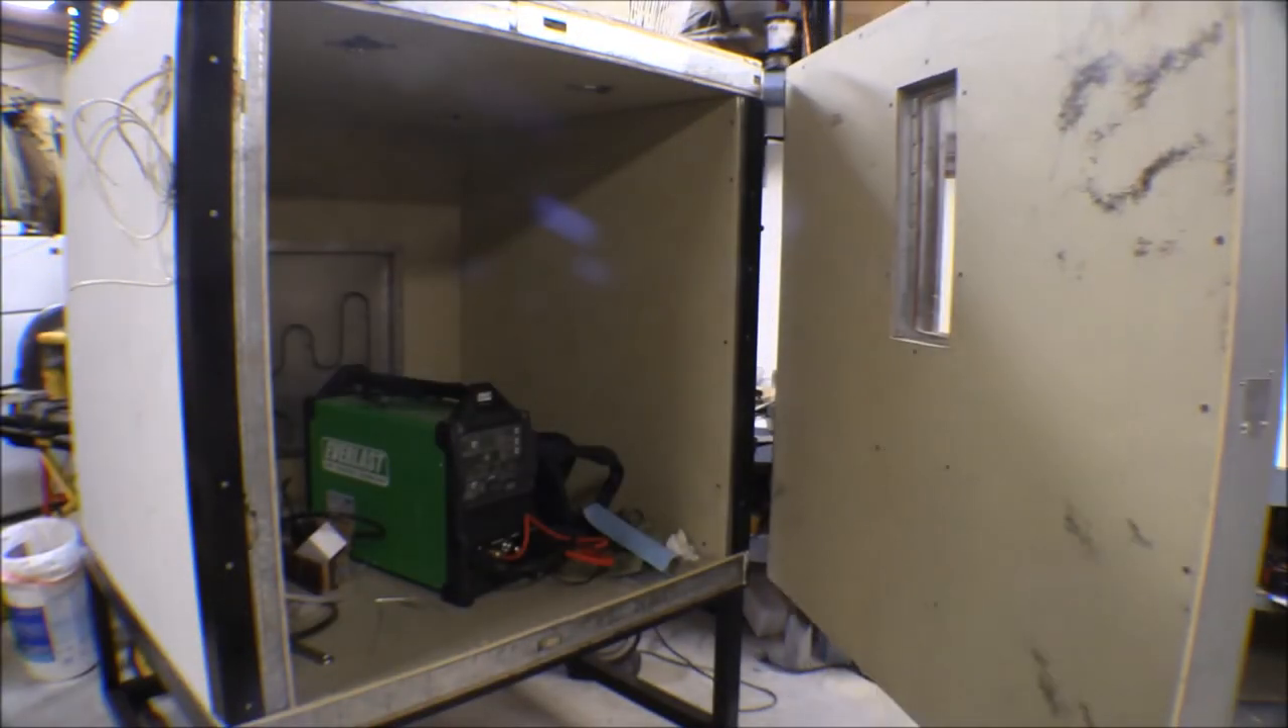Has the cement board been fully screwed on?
Yes.